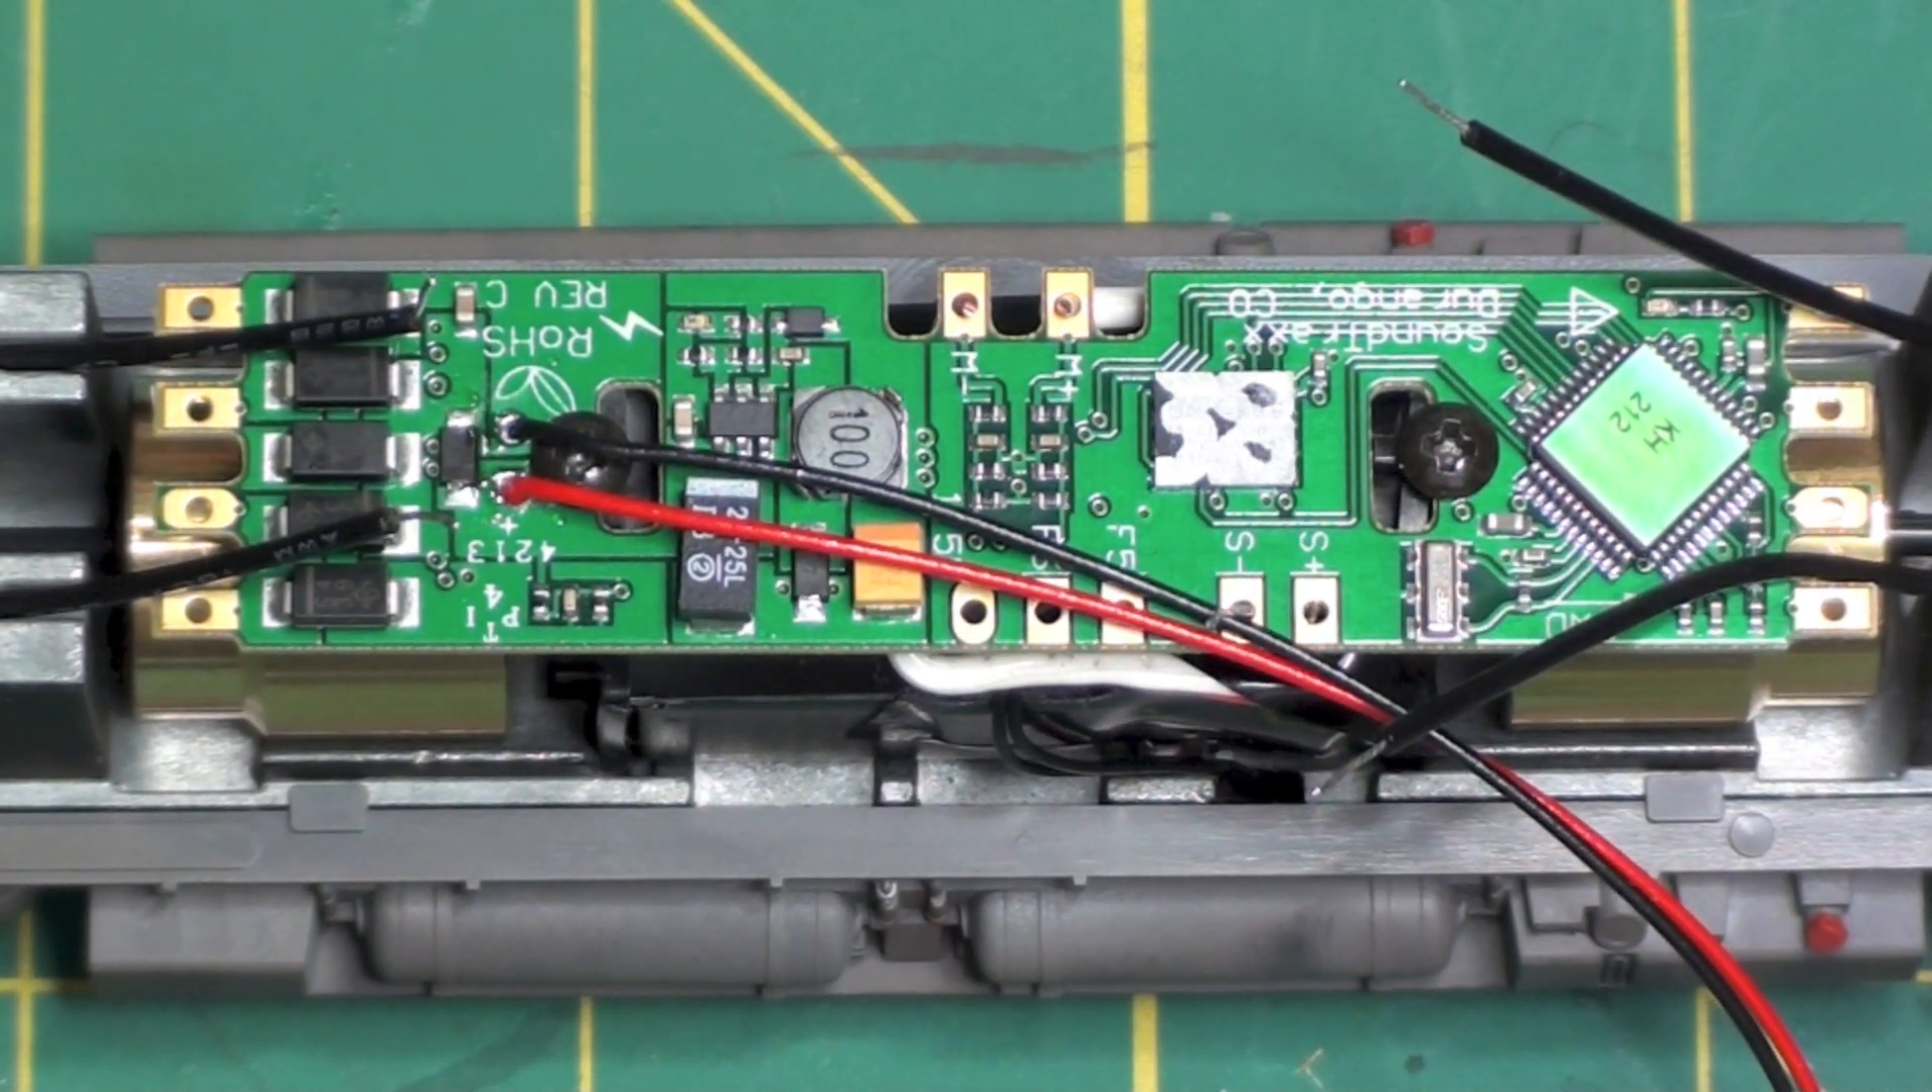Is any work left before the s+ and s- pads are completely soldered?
Yes.